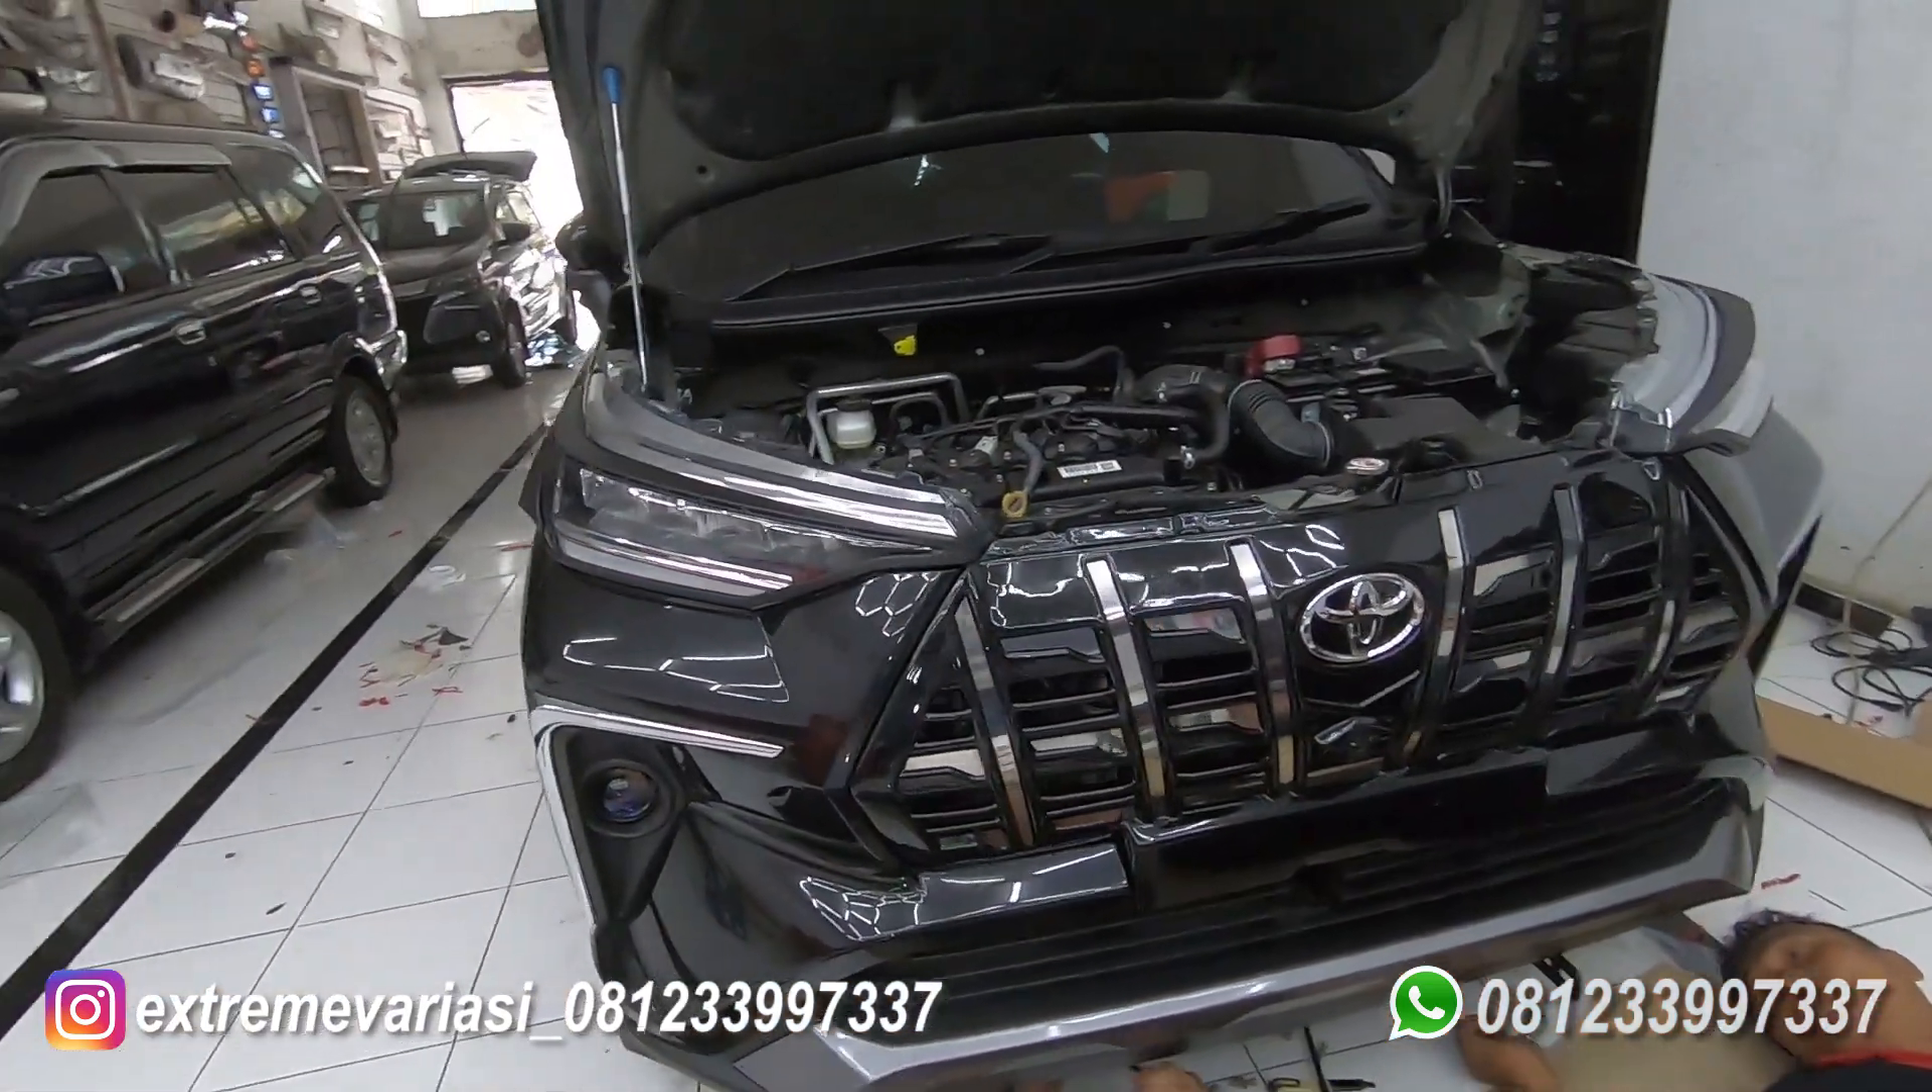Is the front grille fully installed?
Yes.